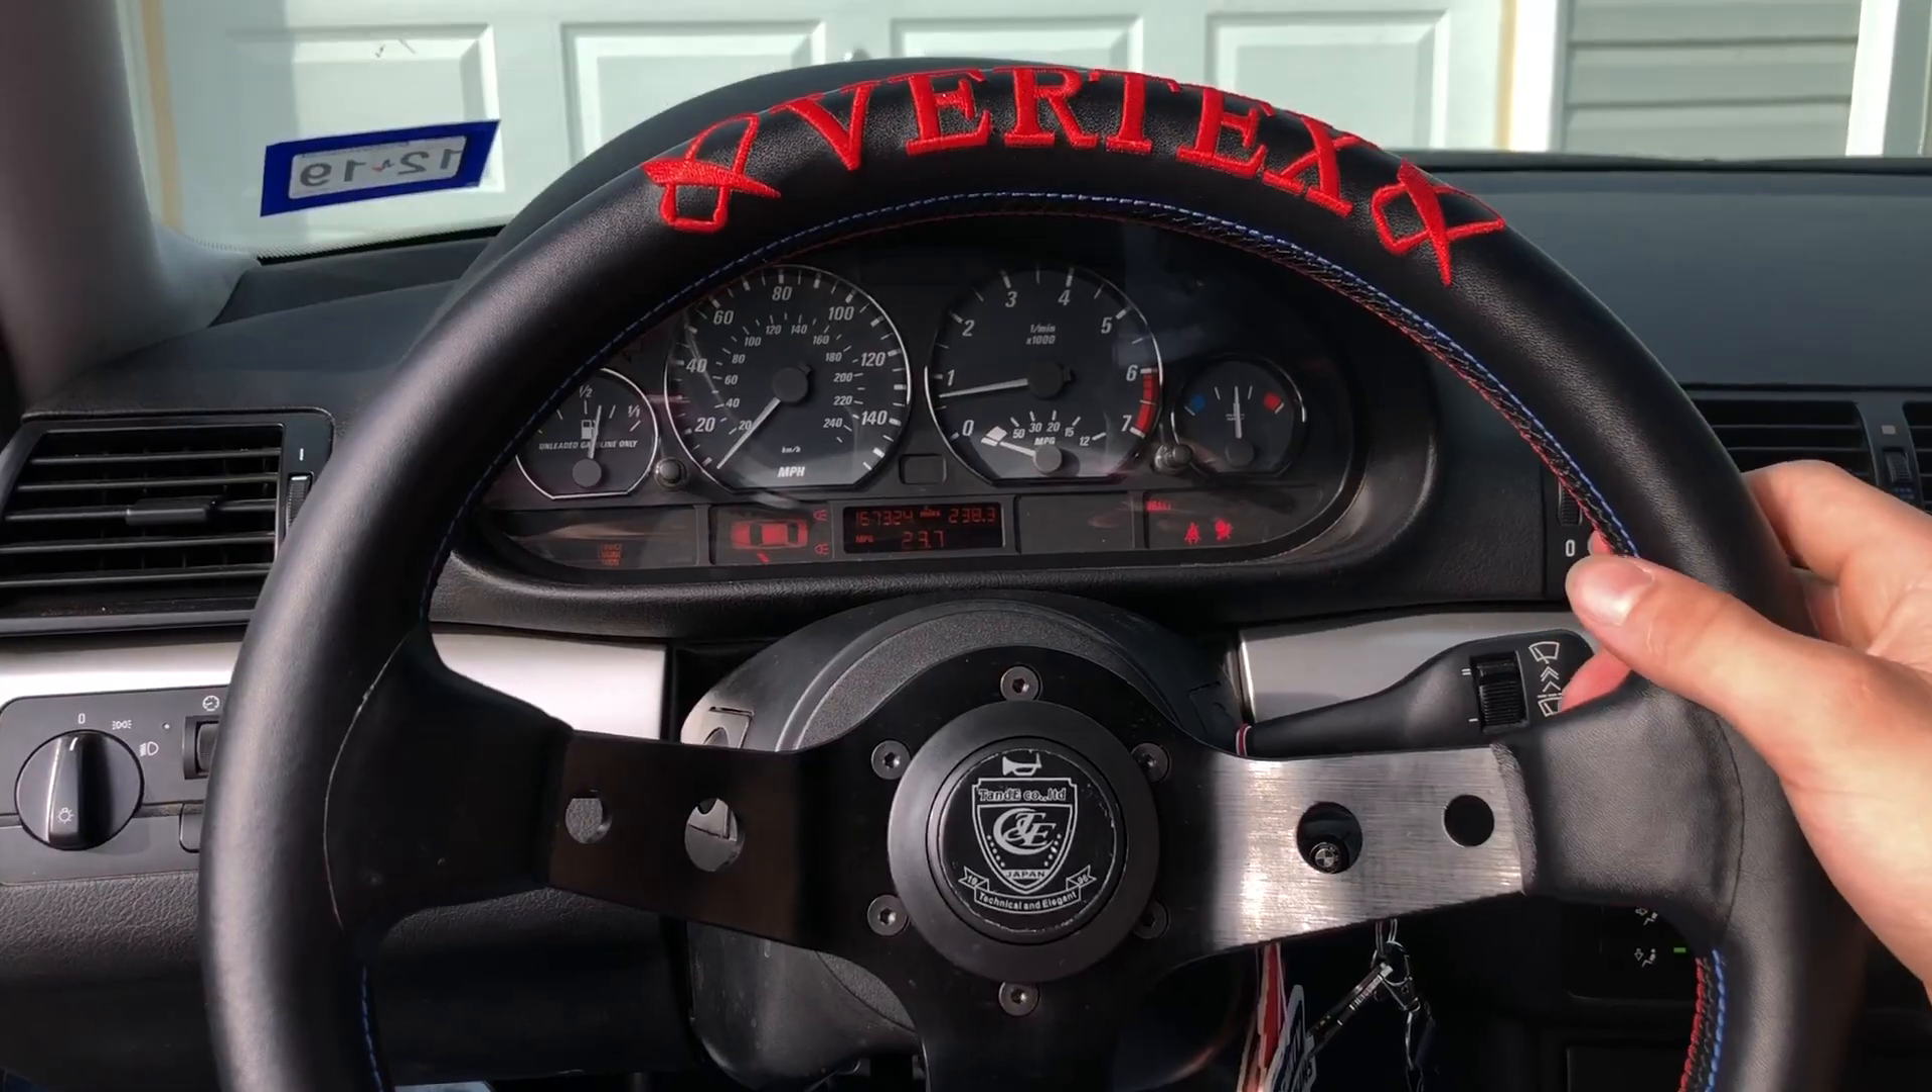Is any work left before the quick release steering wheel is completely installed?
No.